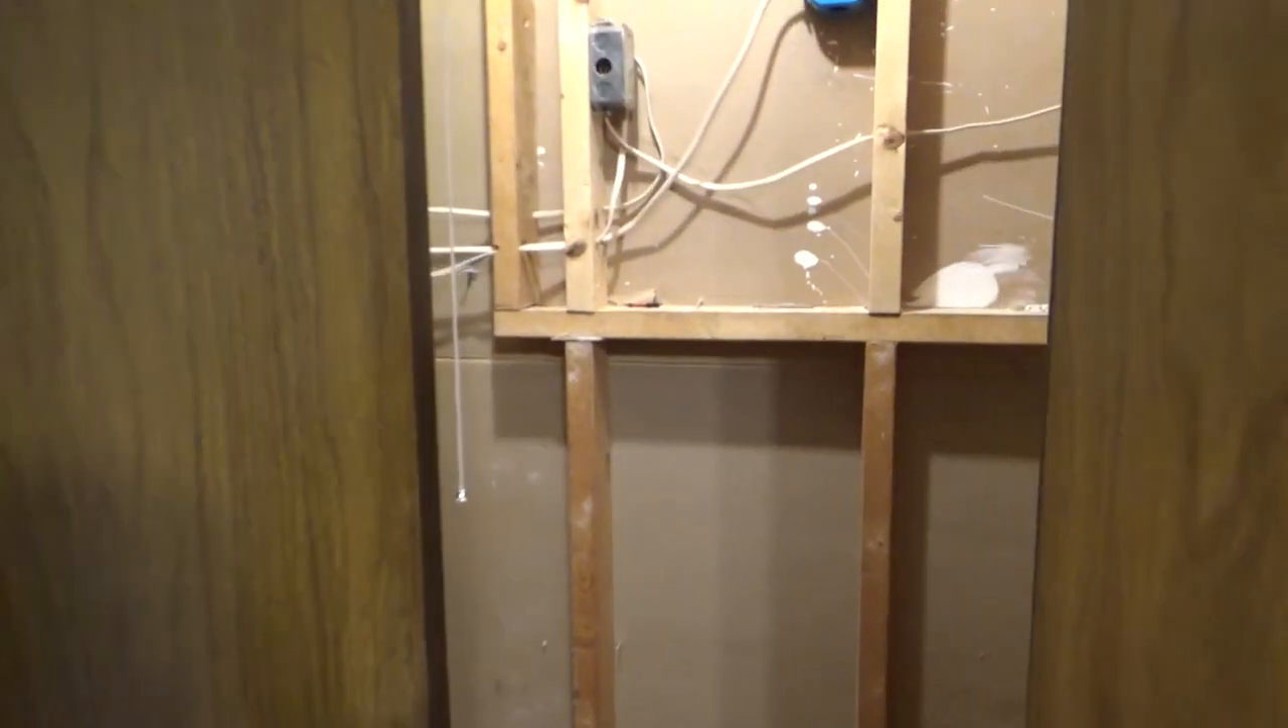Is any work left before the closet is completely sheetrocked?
Yes.